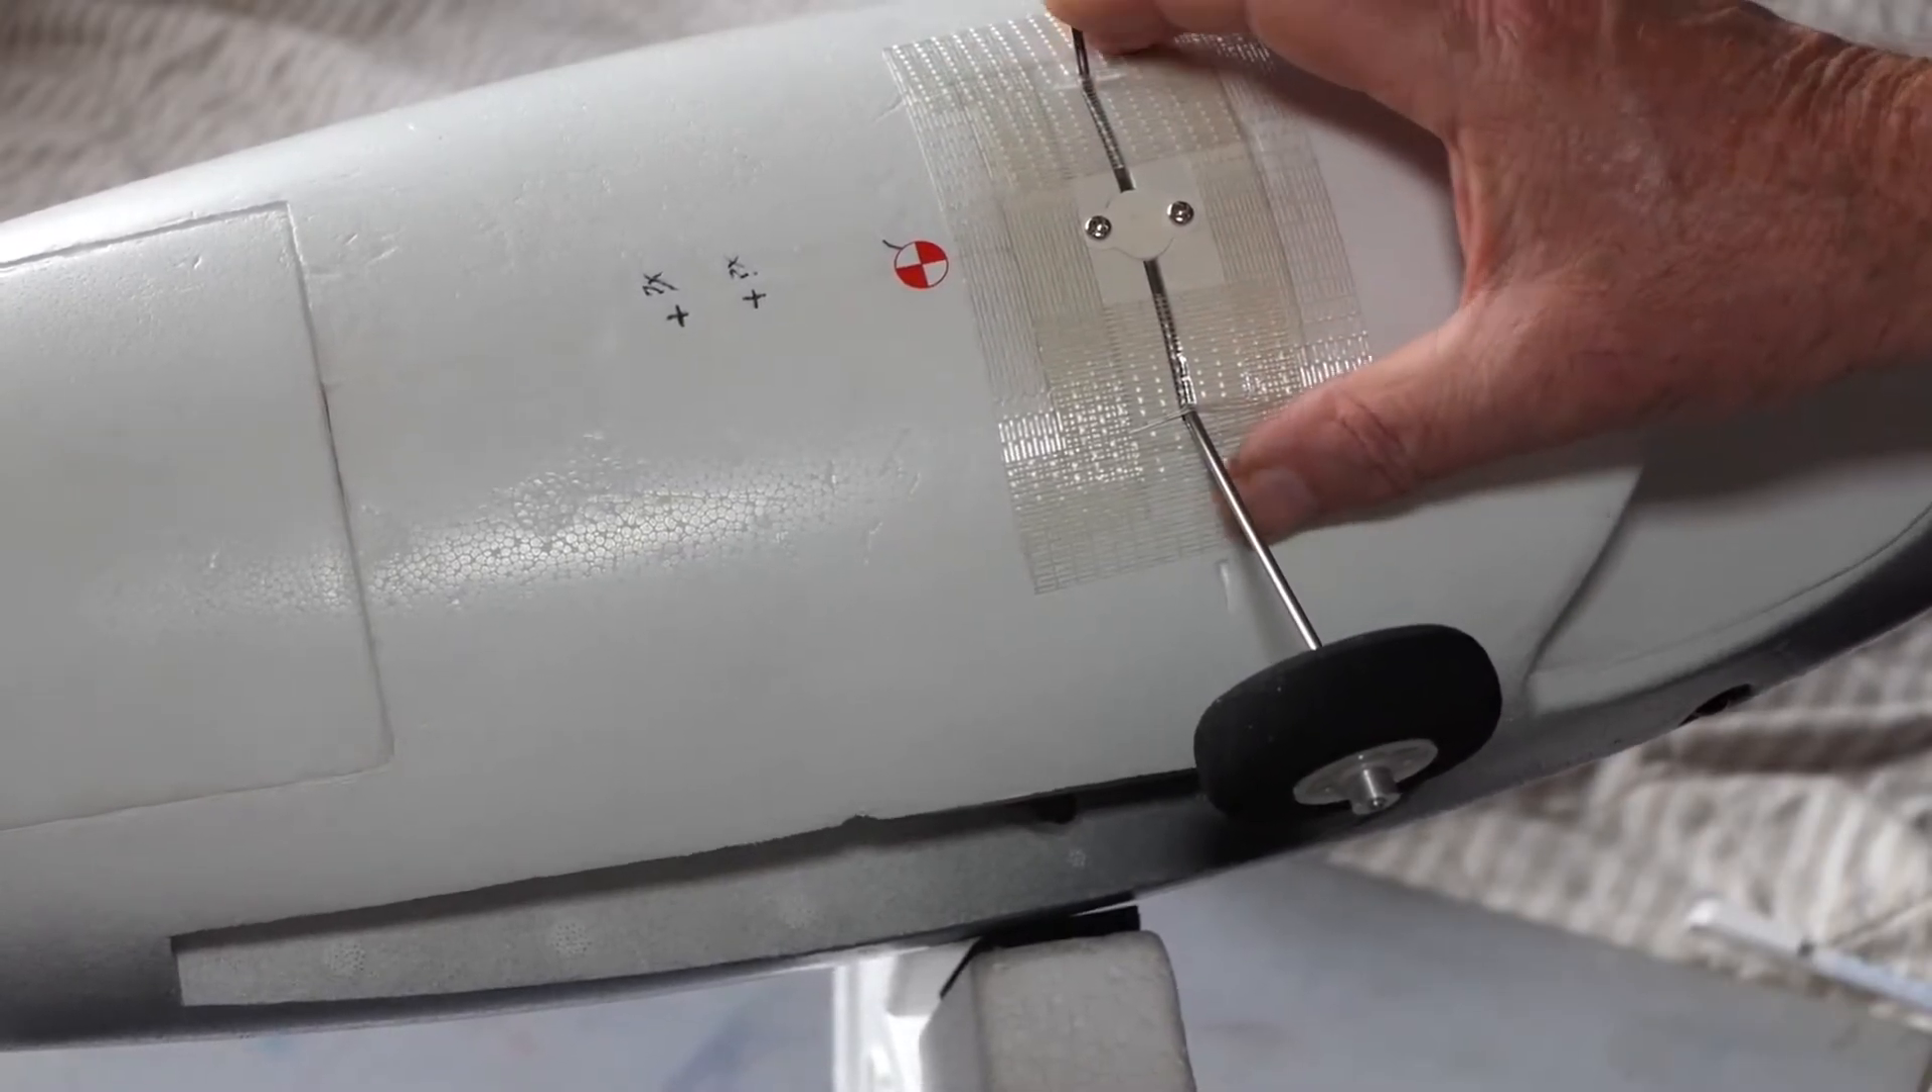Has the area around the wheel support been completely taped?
Yes.